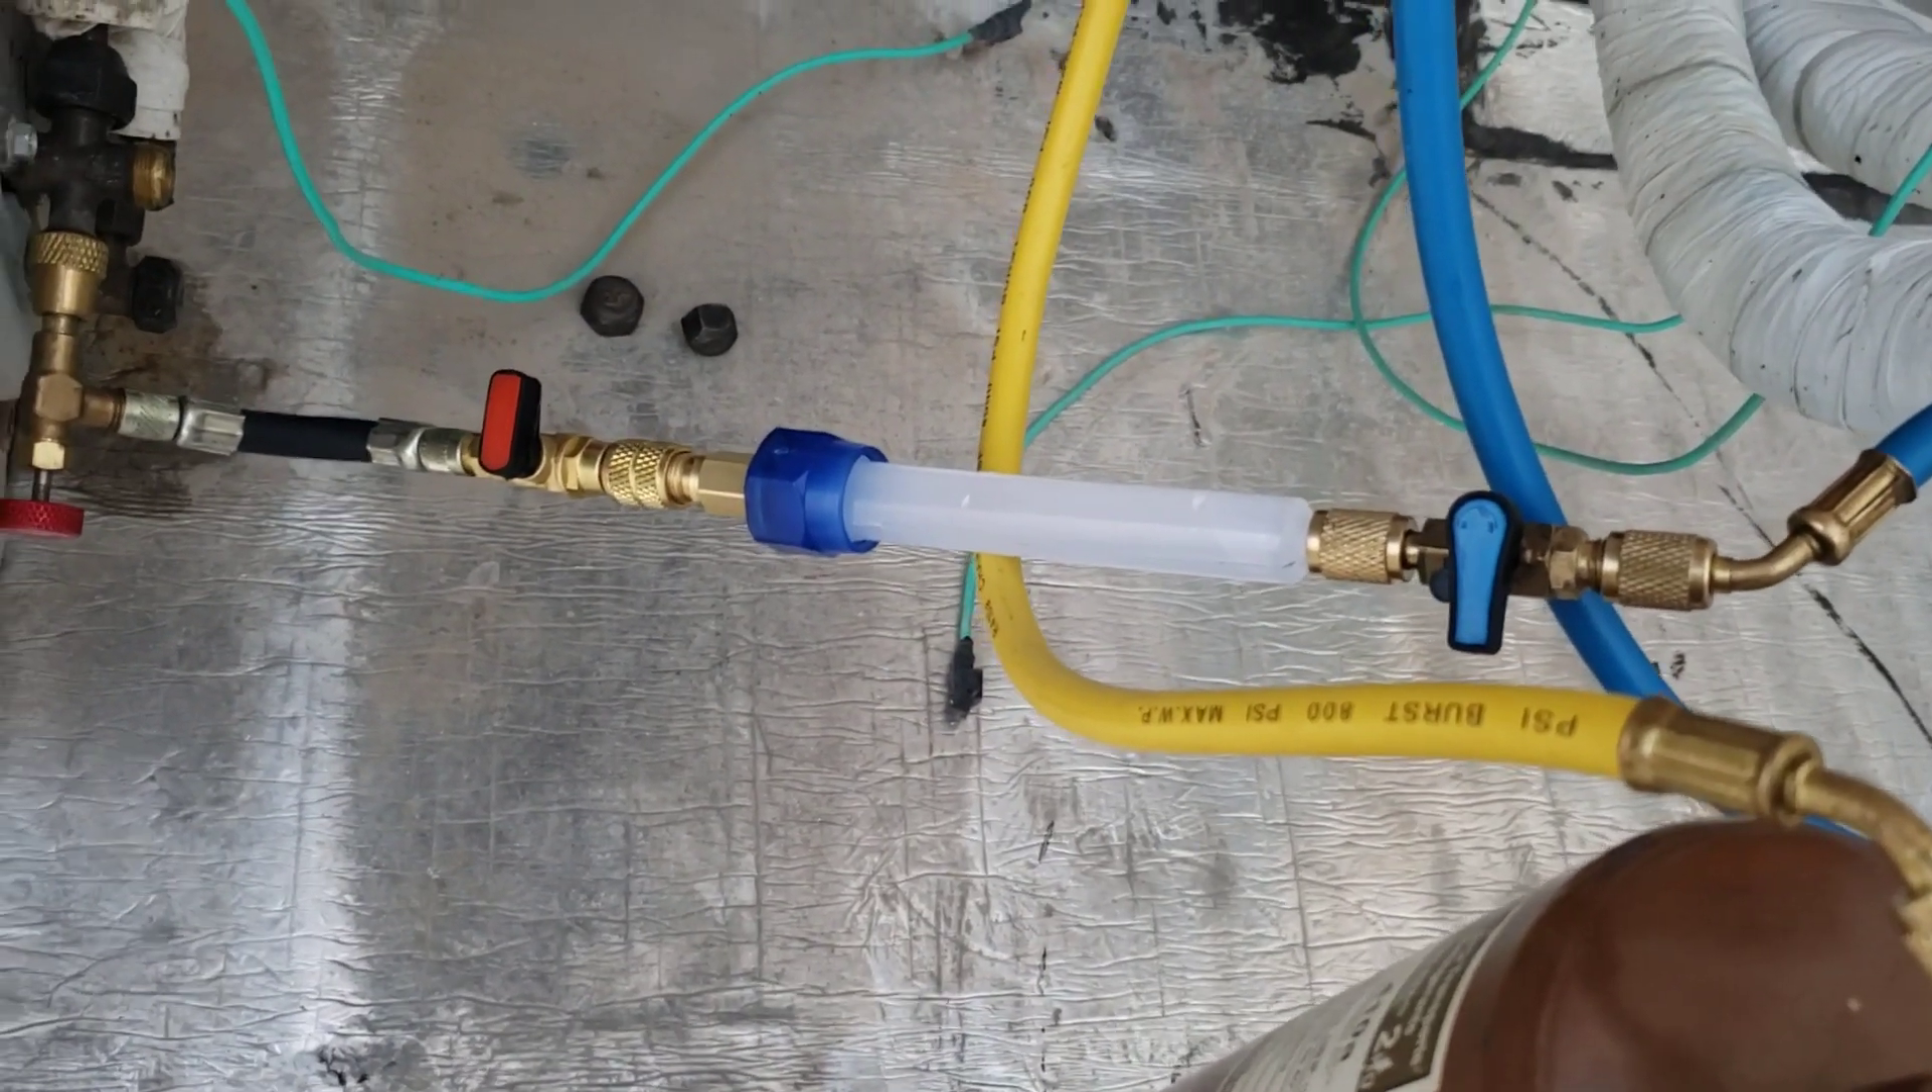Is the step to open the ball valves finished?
No.